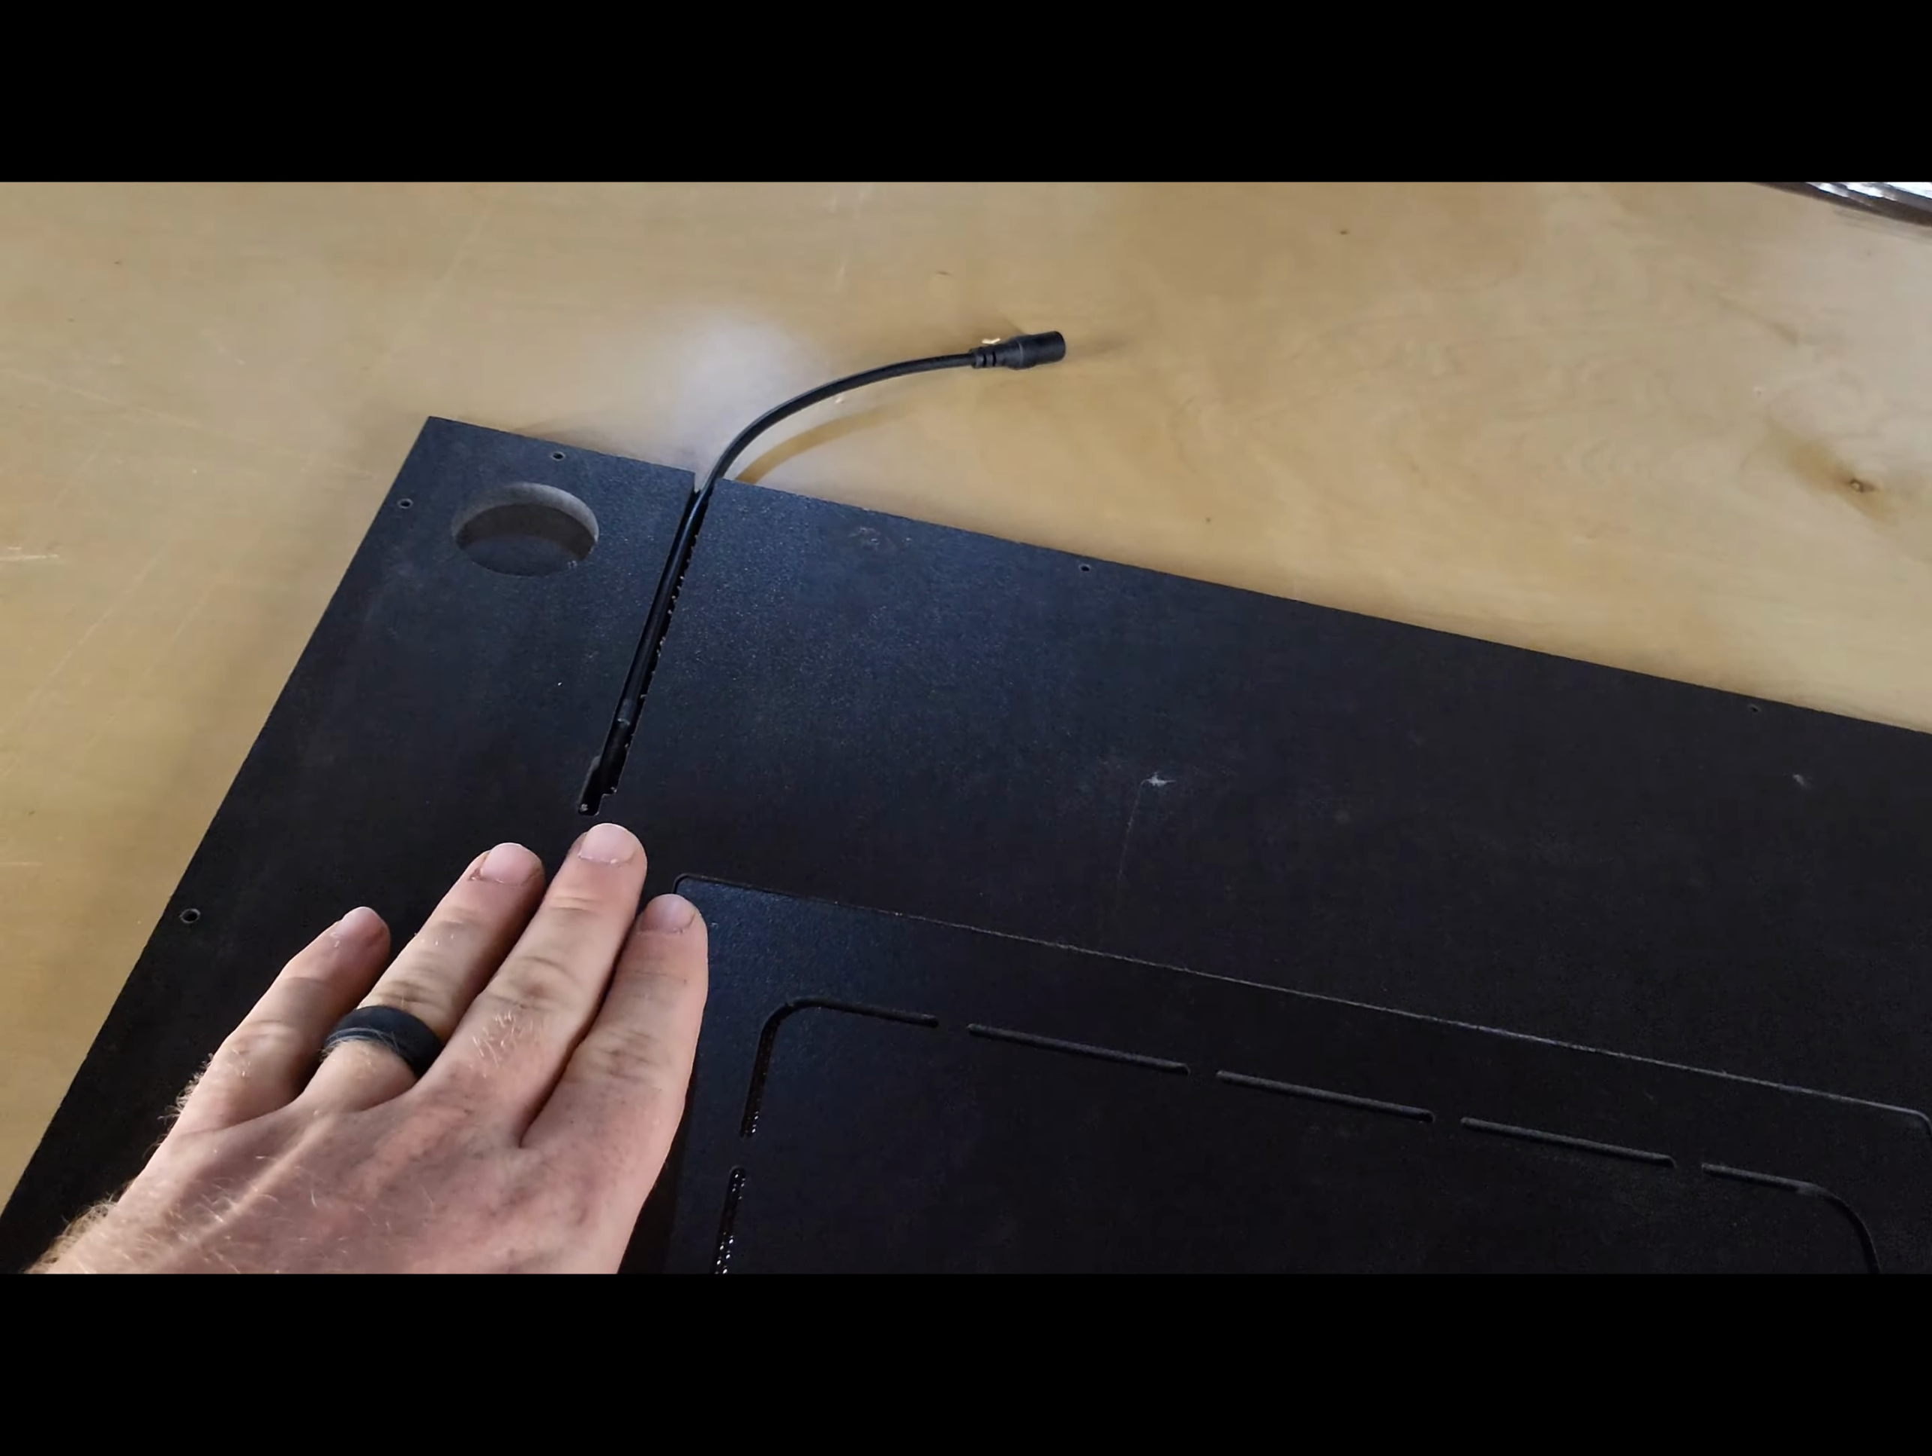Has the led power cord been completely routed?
Yes.